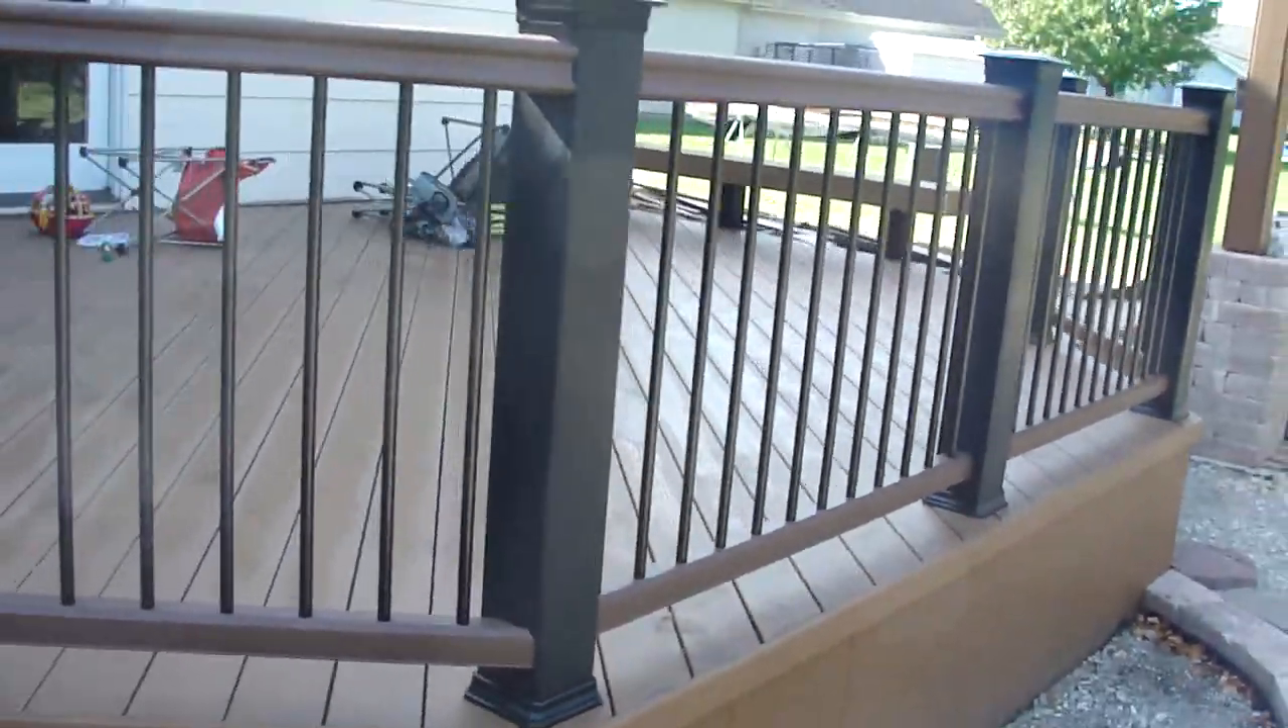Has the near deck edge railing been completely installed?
Yes.